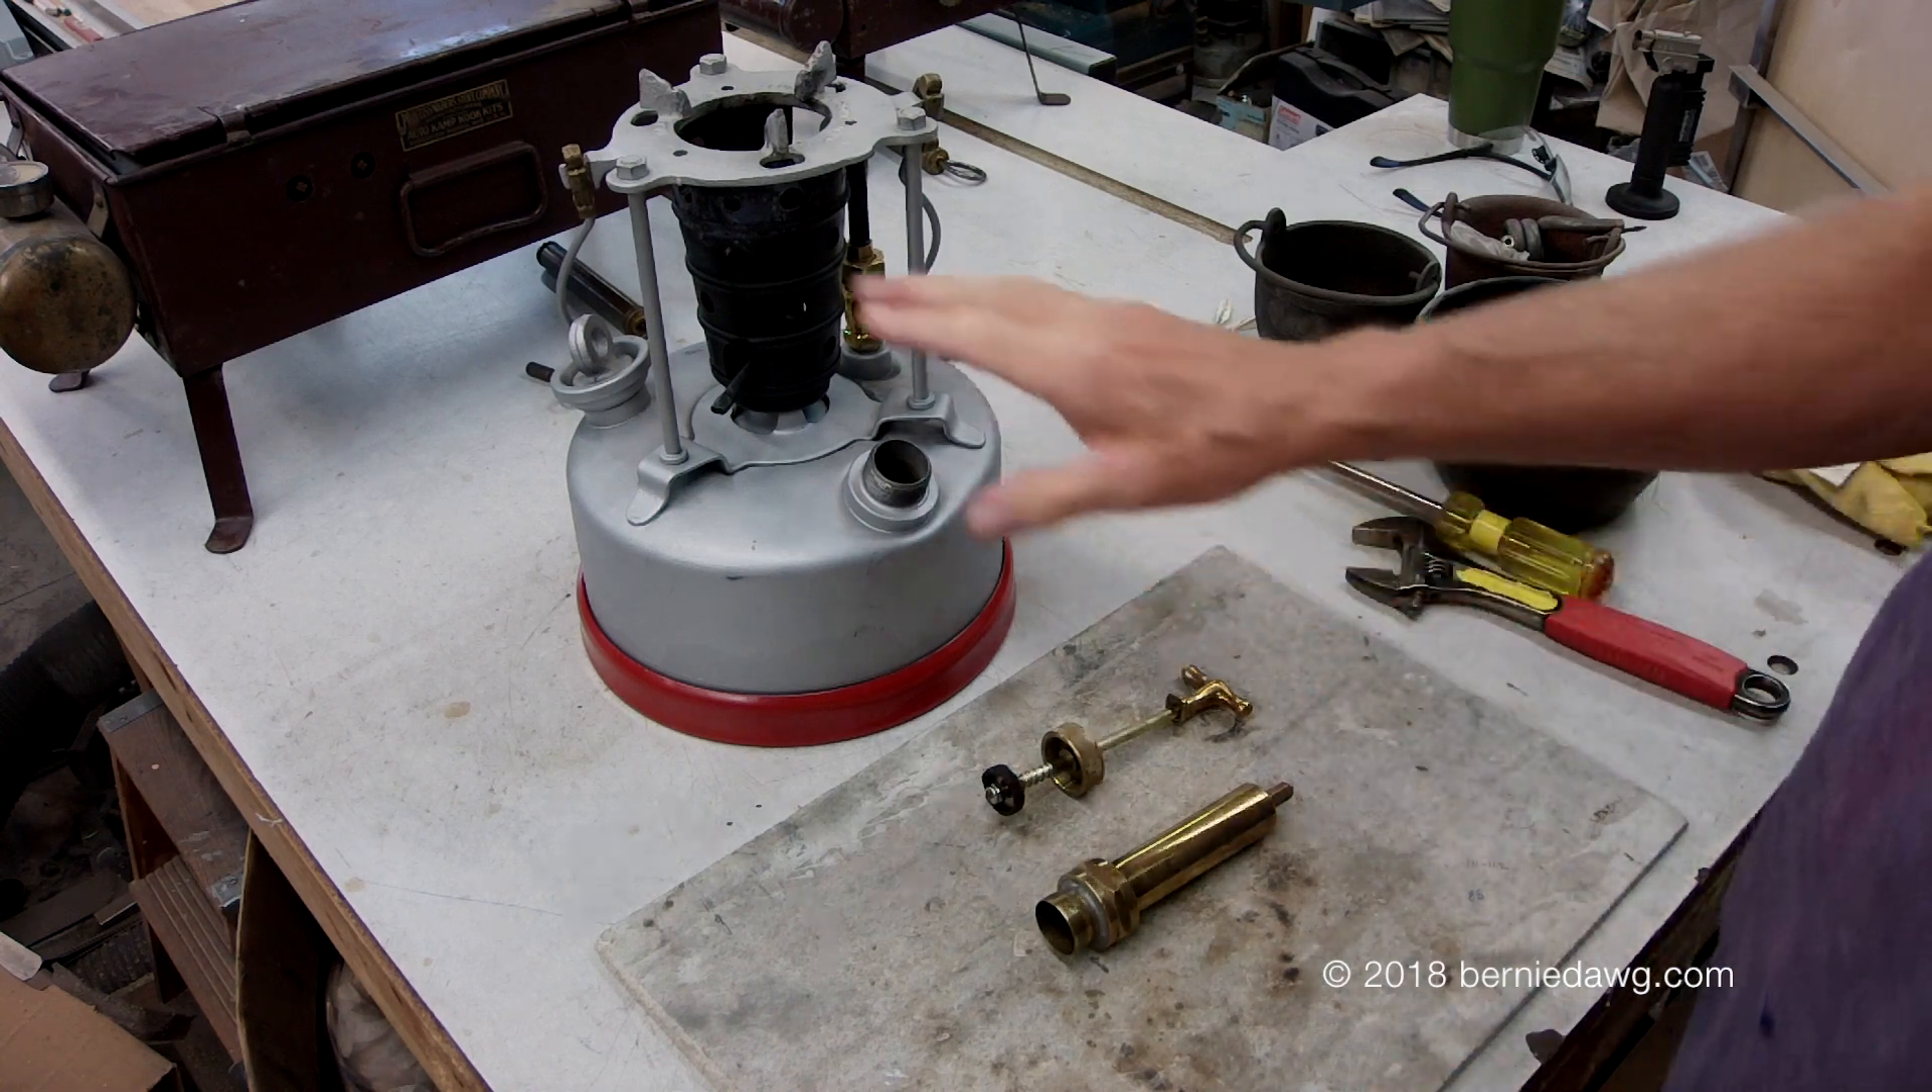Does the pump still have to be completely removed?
No.